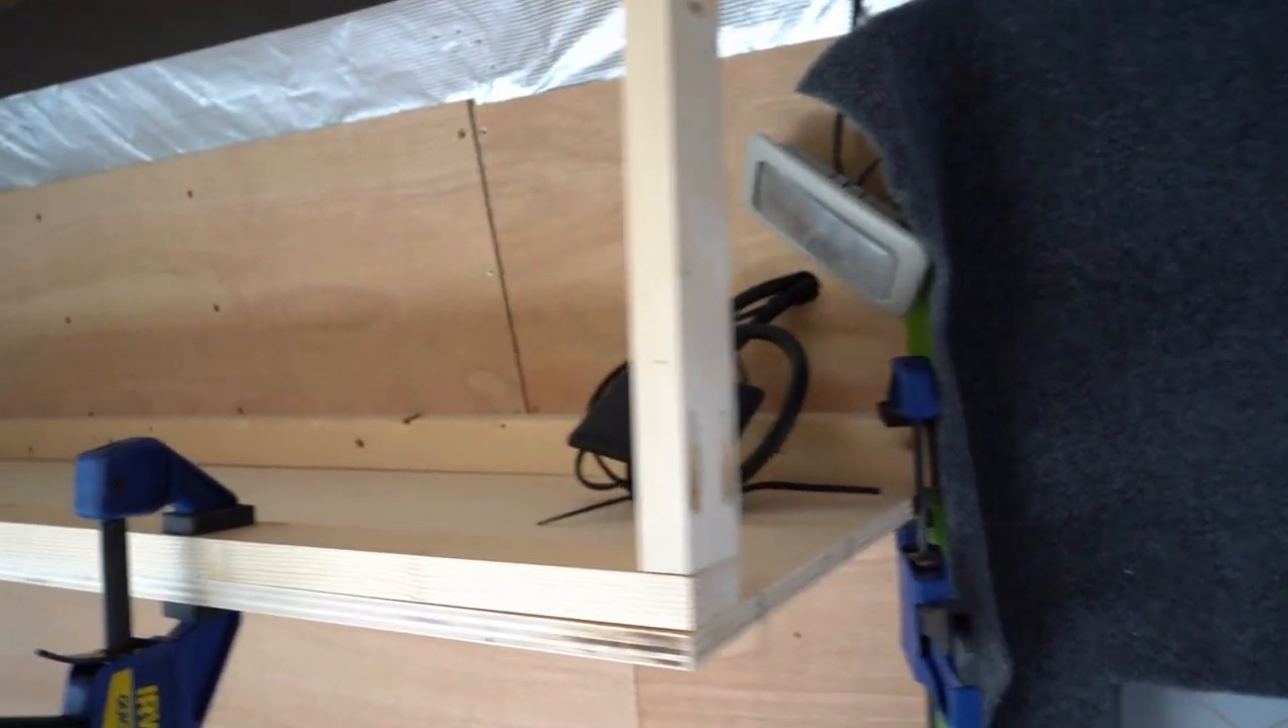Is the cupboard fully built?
No.